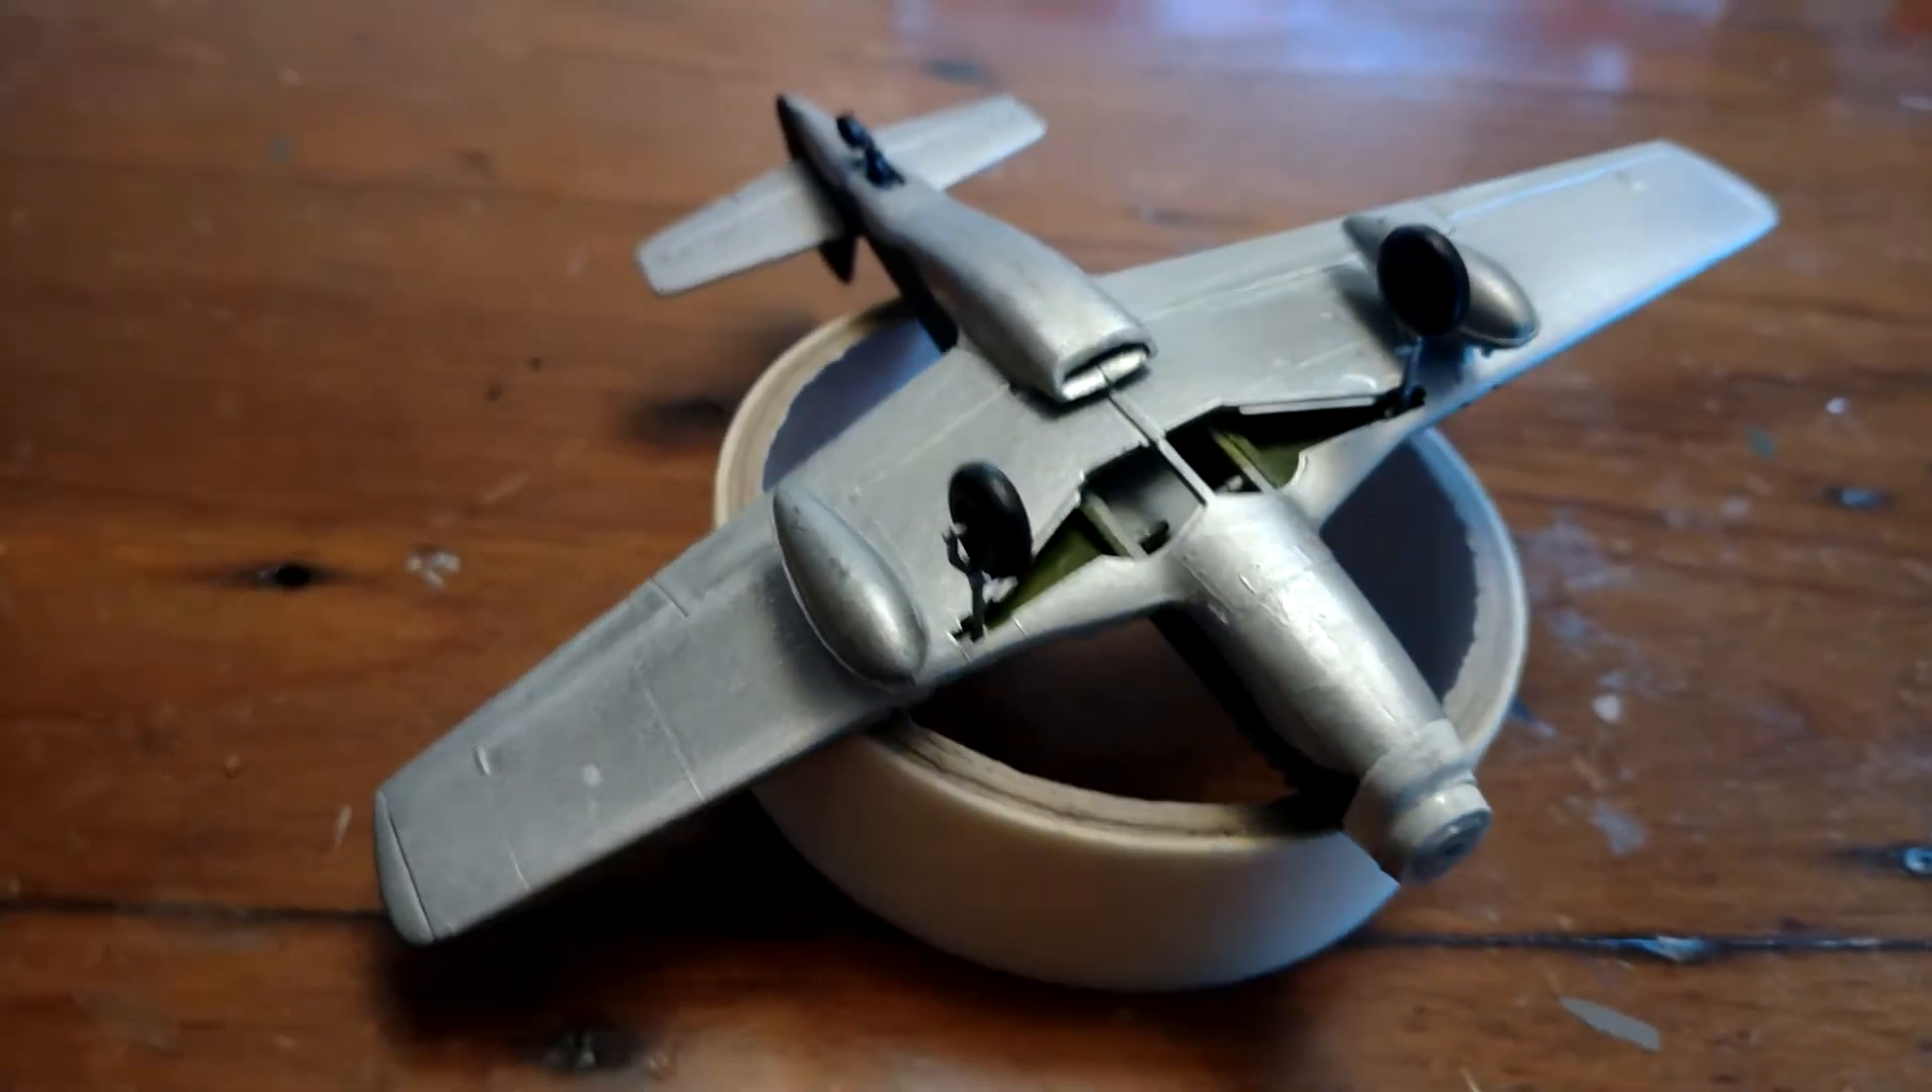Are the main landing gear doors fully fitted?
No.